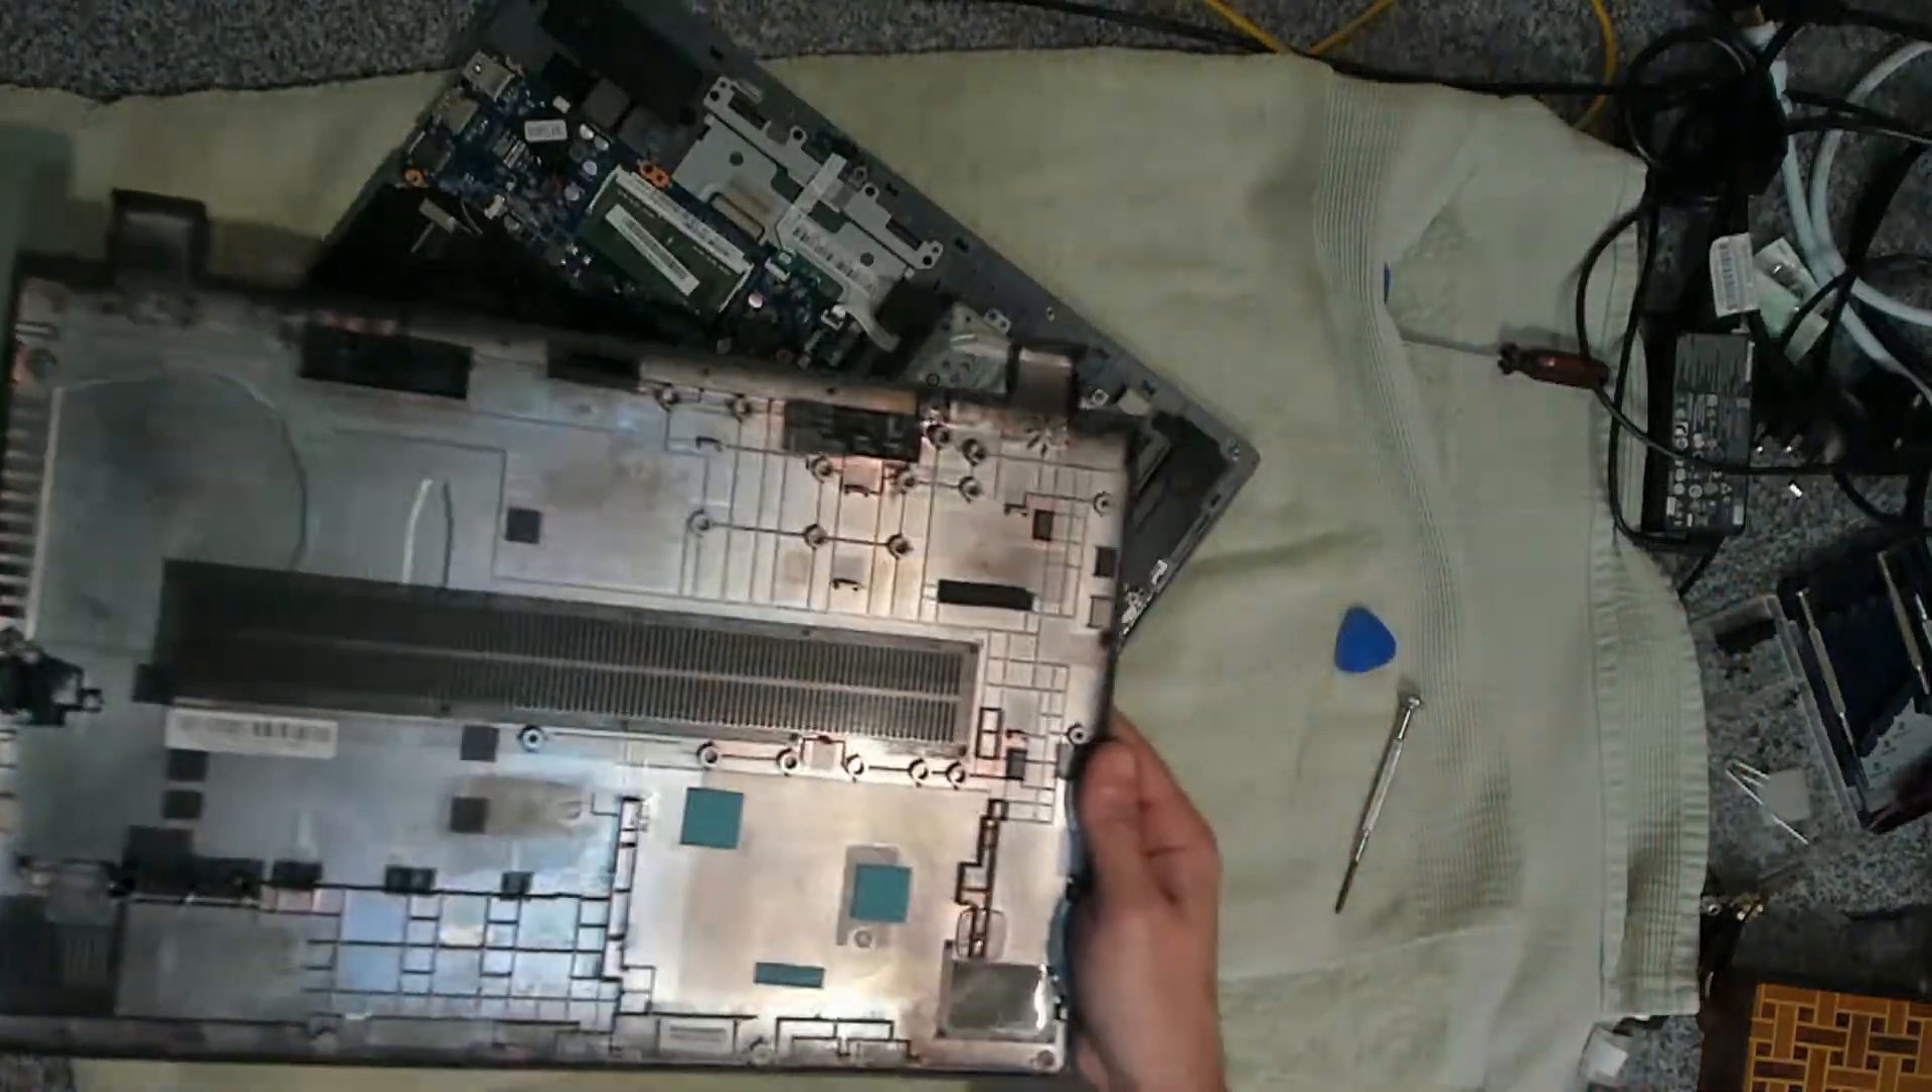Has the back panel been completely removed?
Yes.